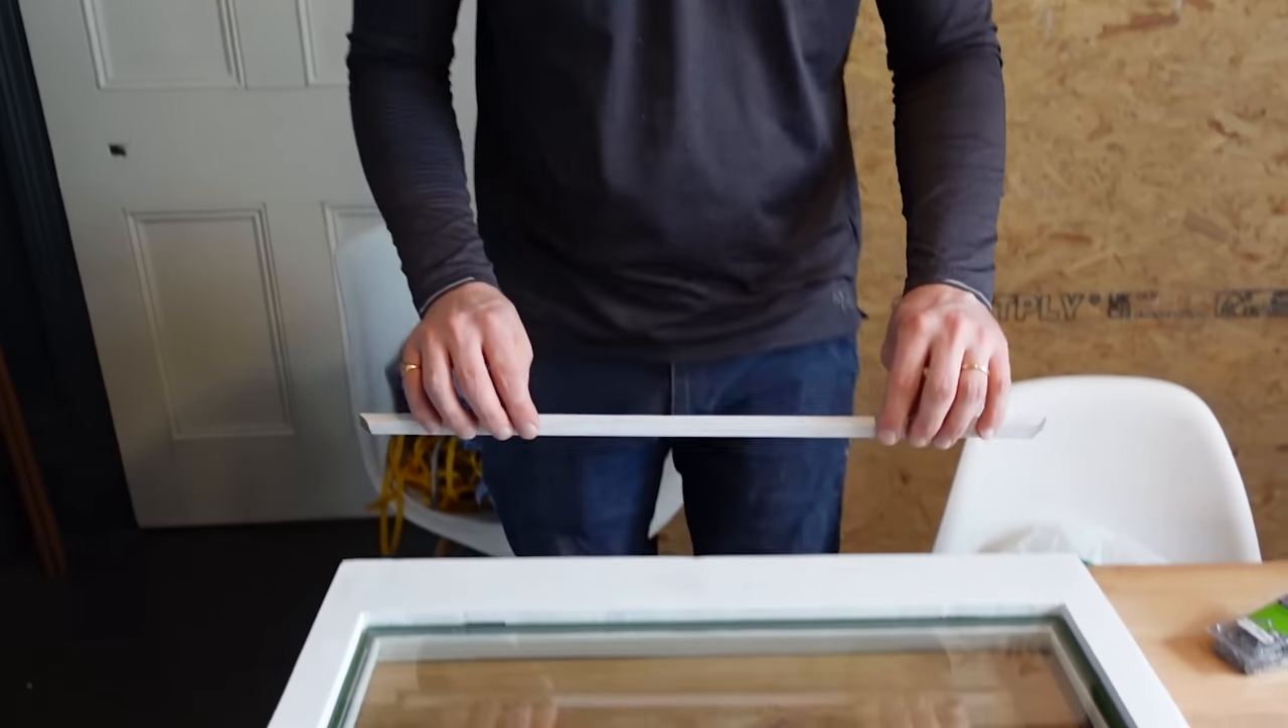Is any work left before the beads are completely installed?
Yes.